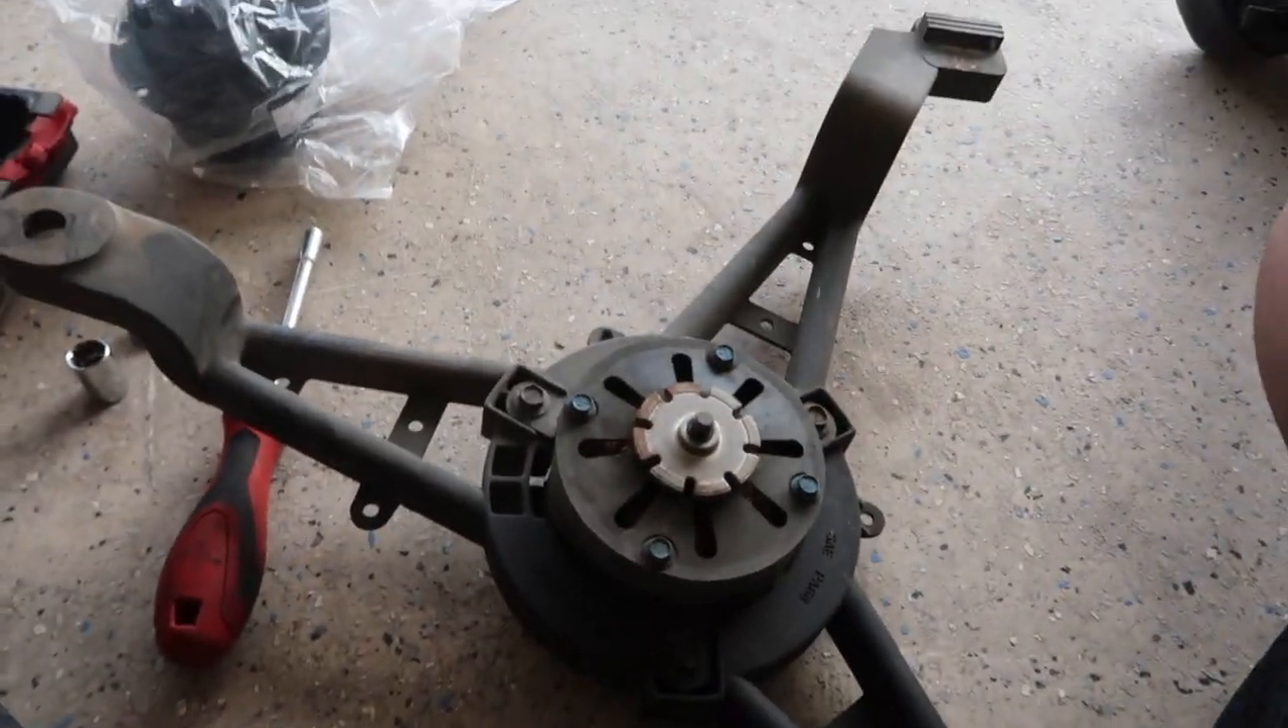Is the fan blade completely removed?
Yes.